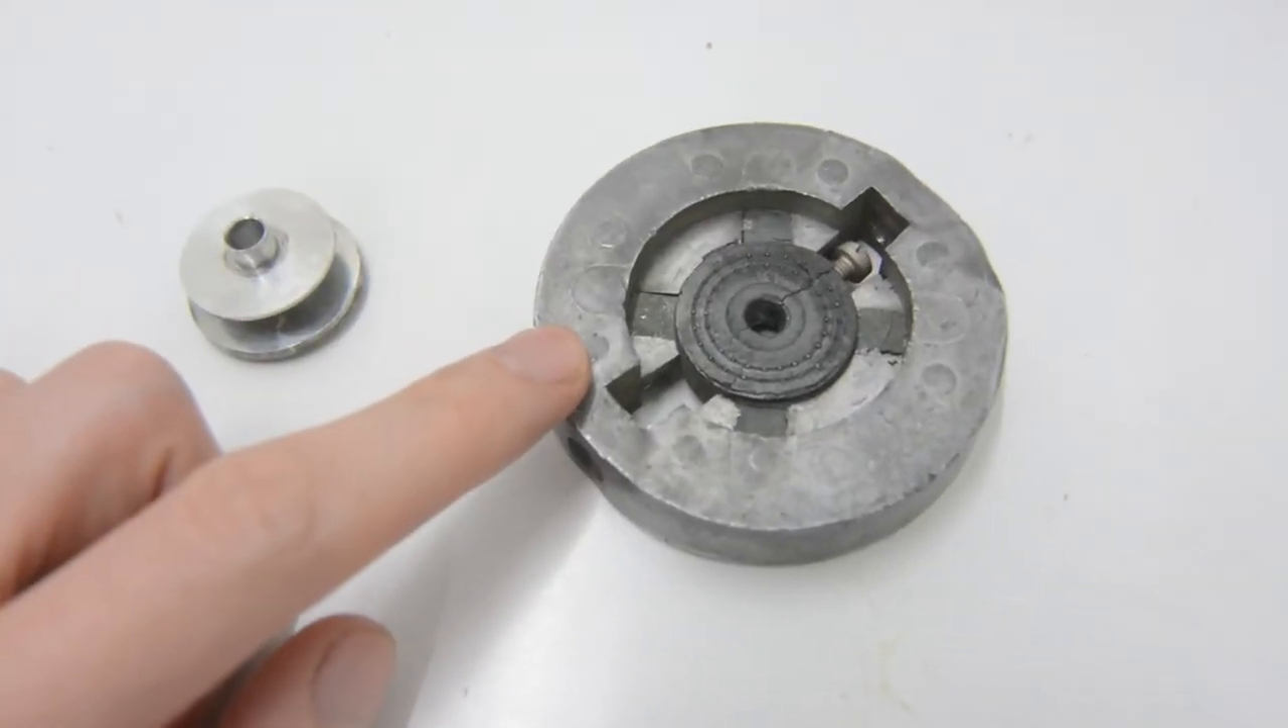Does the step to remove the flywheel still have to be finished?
No.